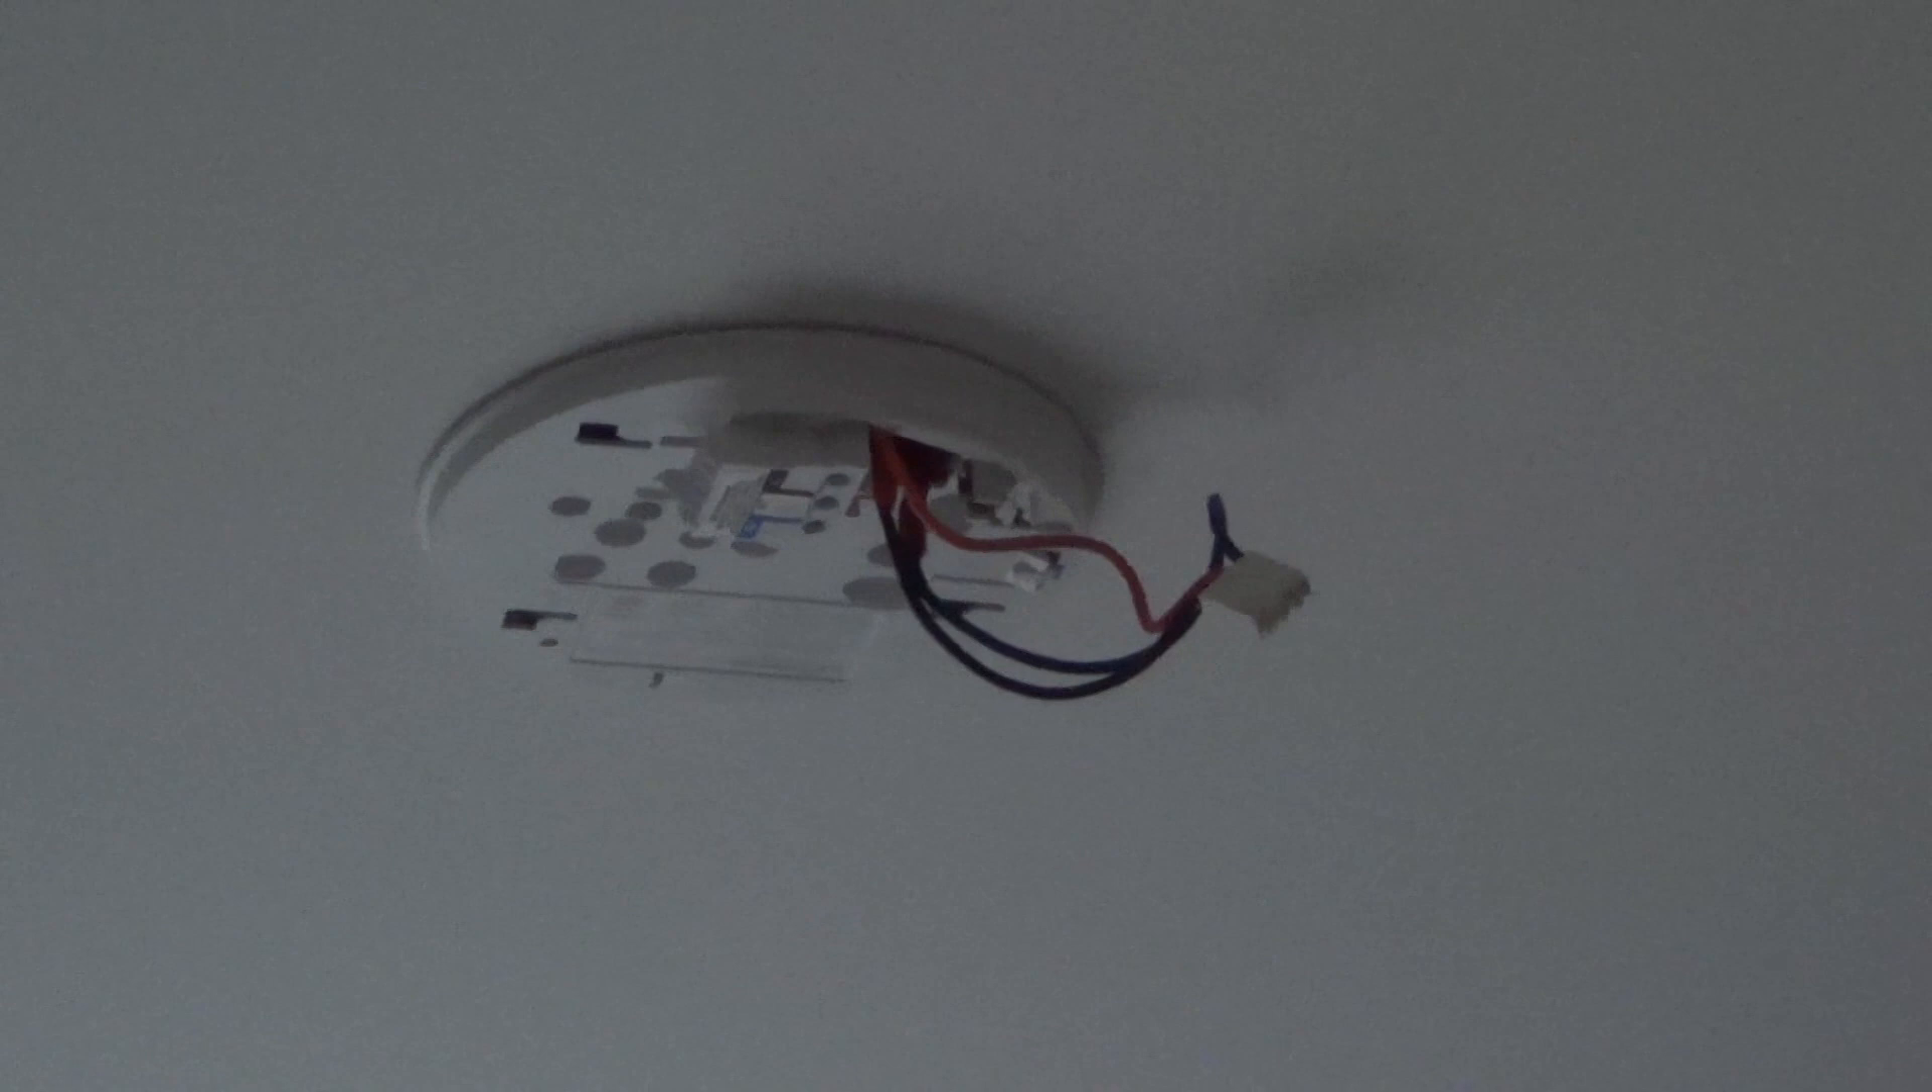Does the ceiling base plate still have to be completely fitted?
No.